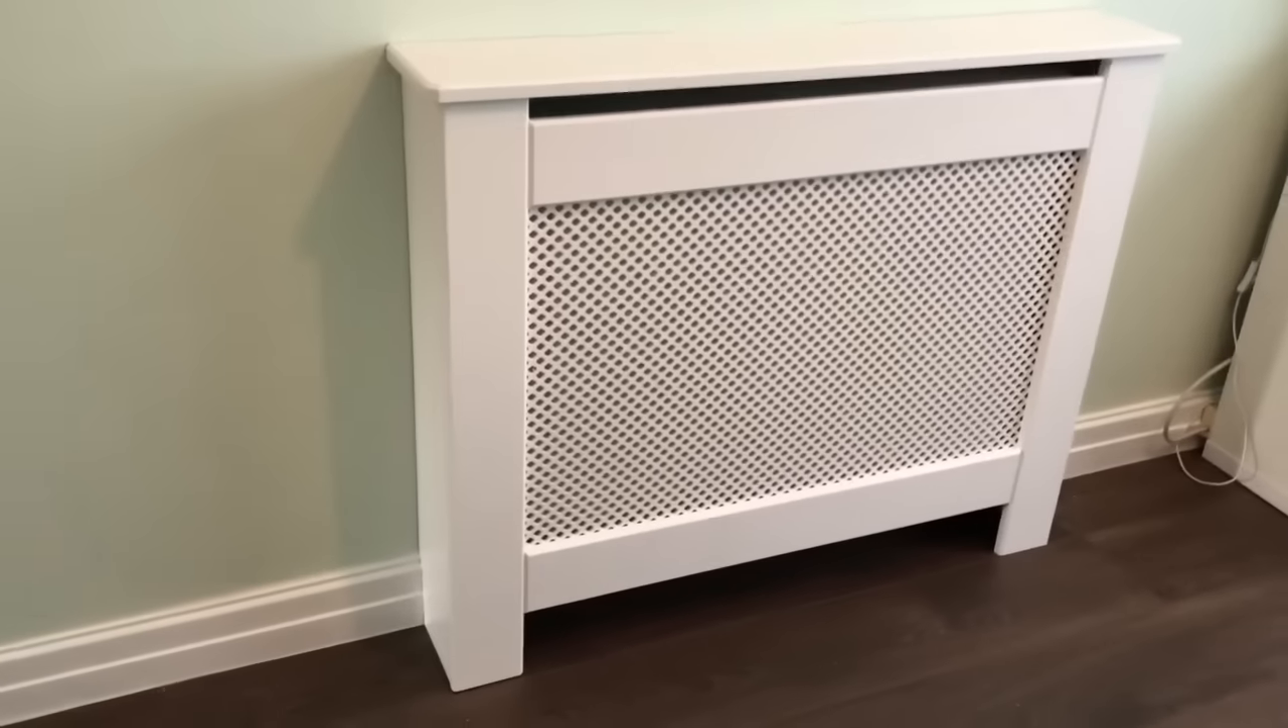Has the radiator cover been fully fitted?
Yes.